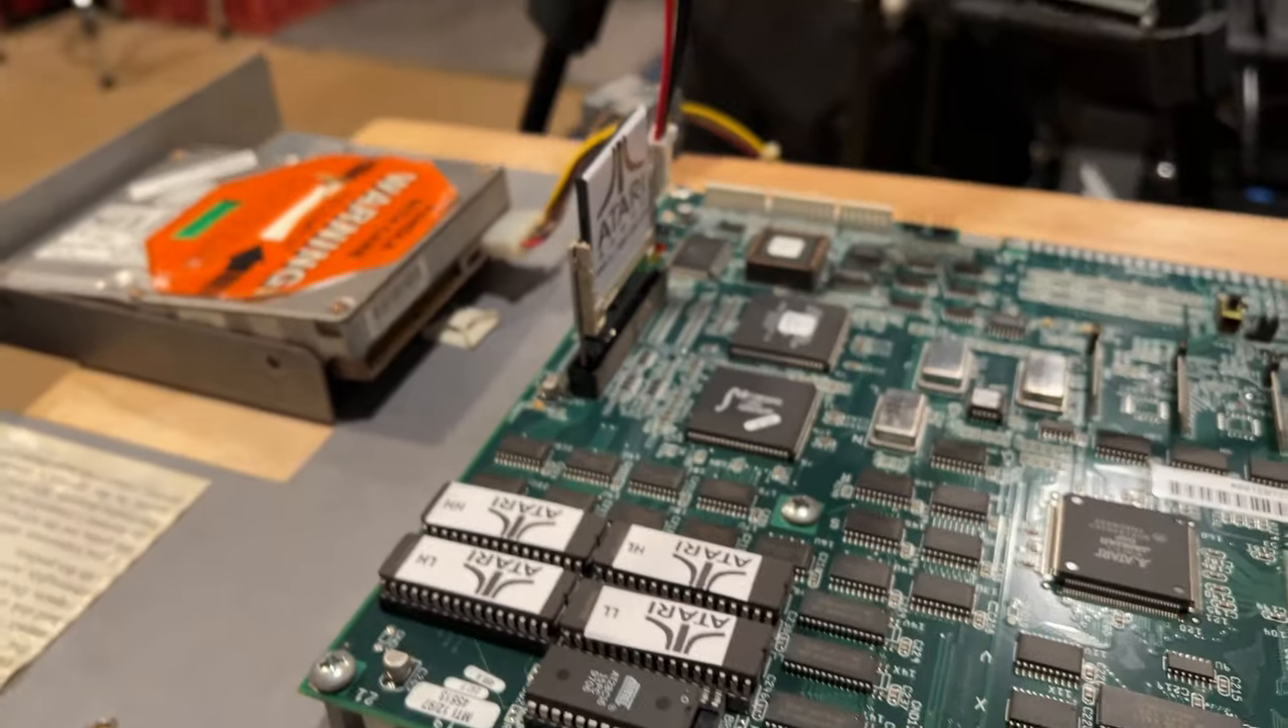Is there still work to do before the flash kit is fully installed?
No.